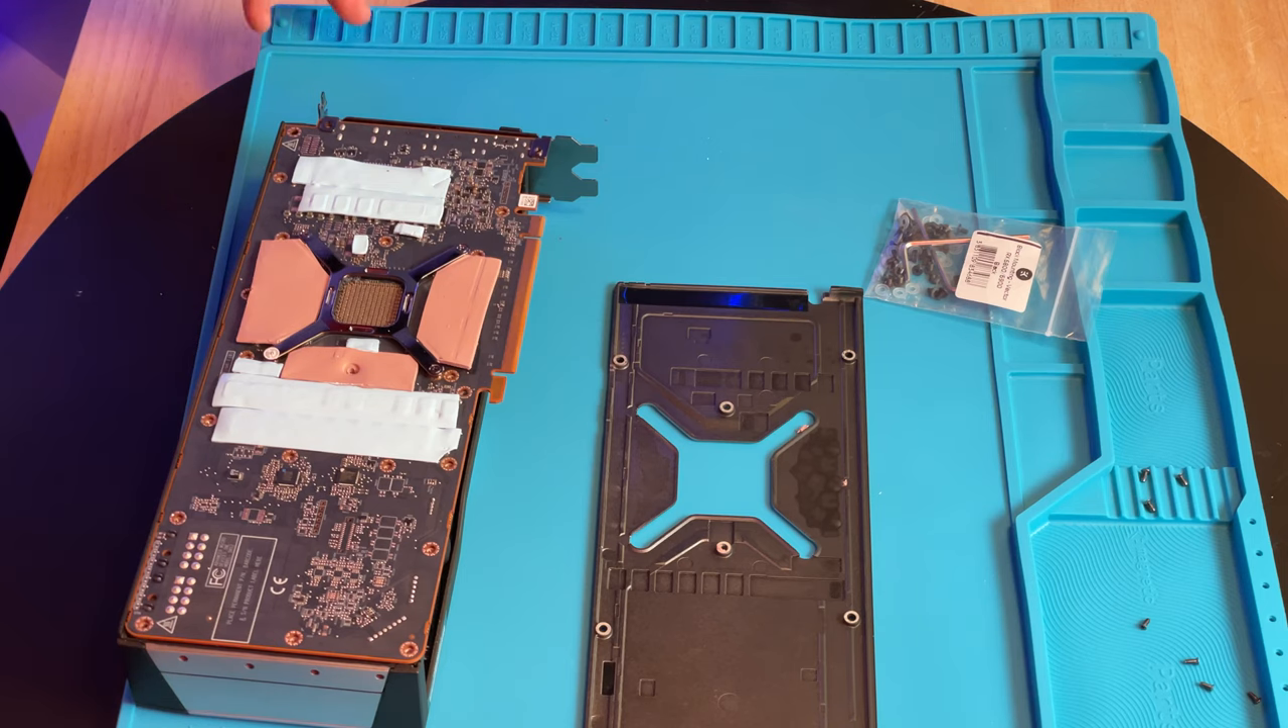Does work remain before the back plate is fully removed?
No.